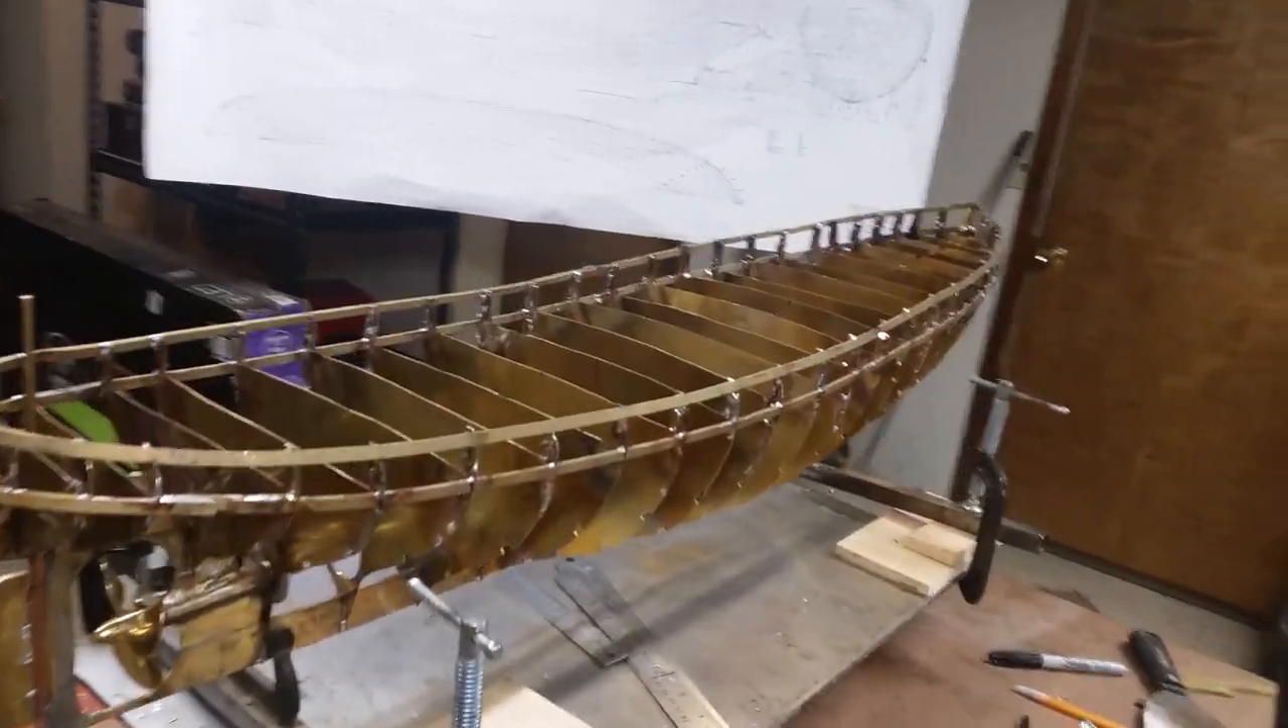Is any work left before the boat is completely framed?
No.